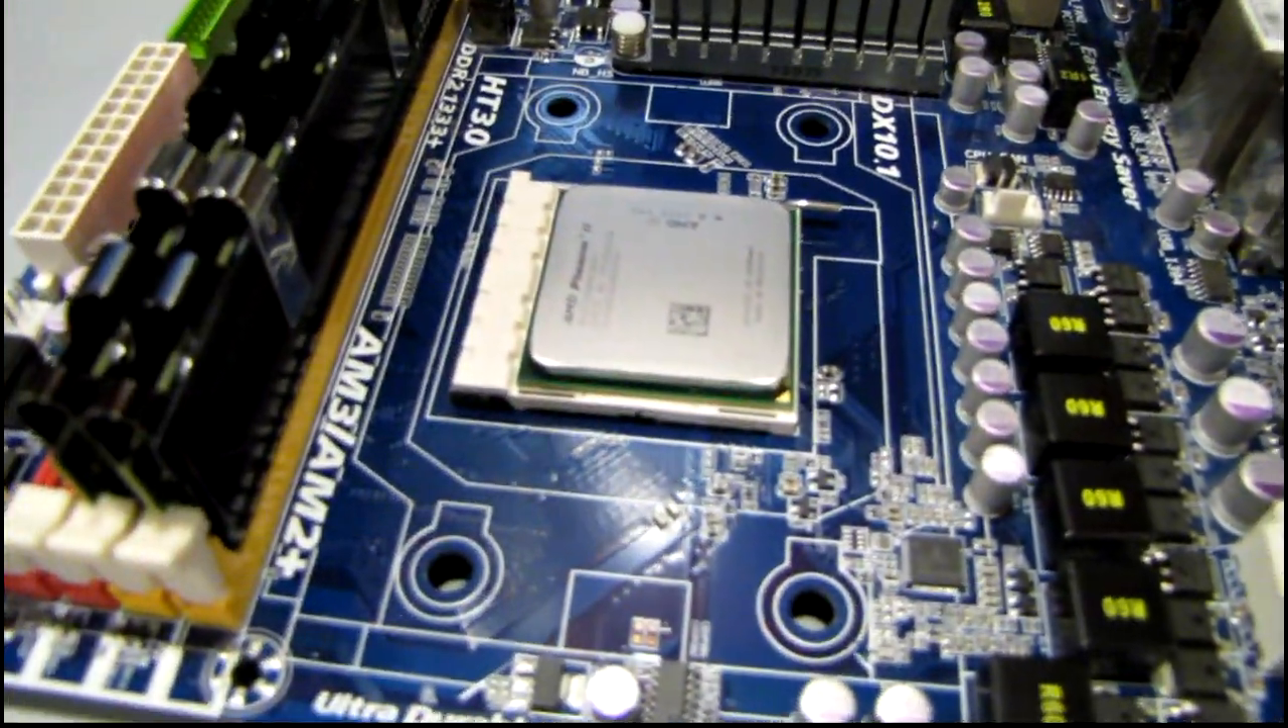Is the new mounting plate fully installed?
No.